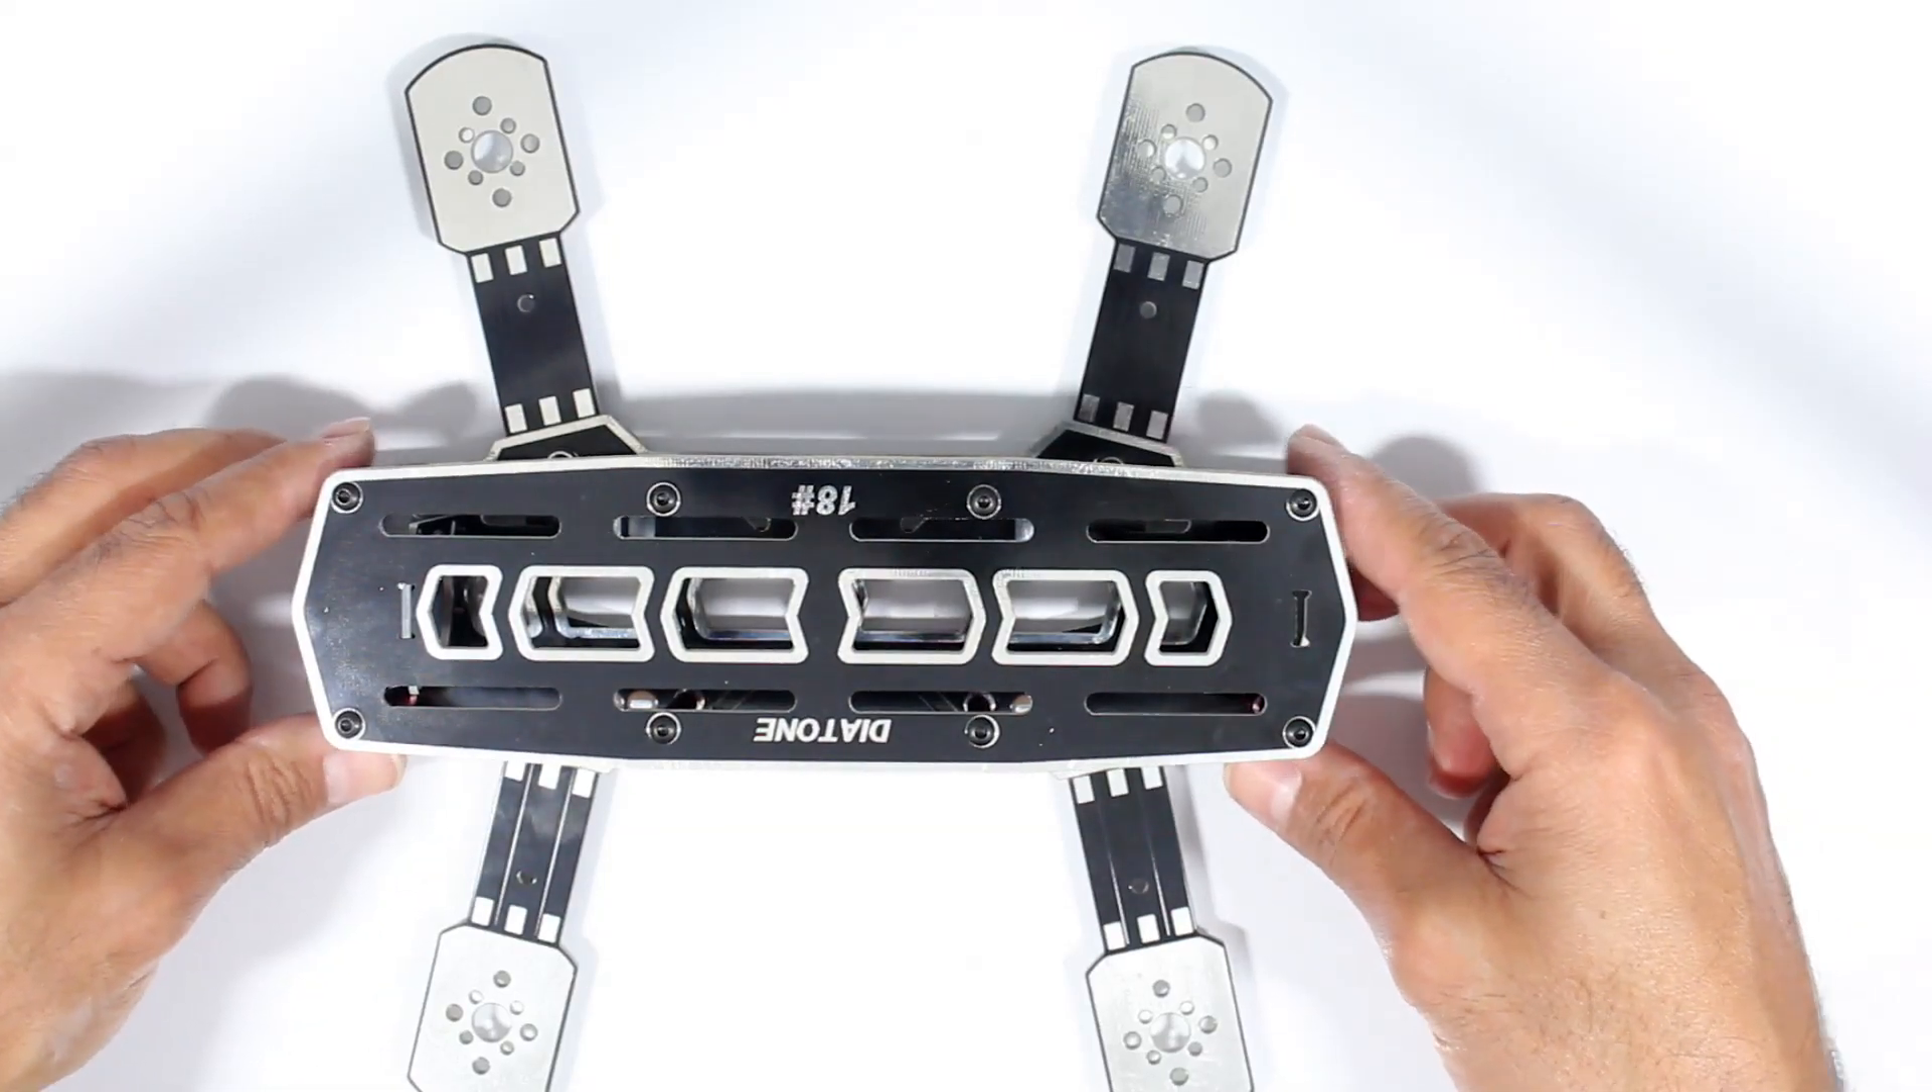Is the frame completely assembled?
Yes.